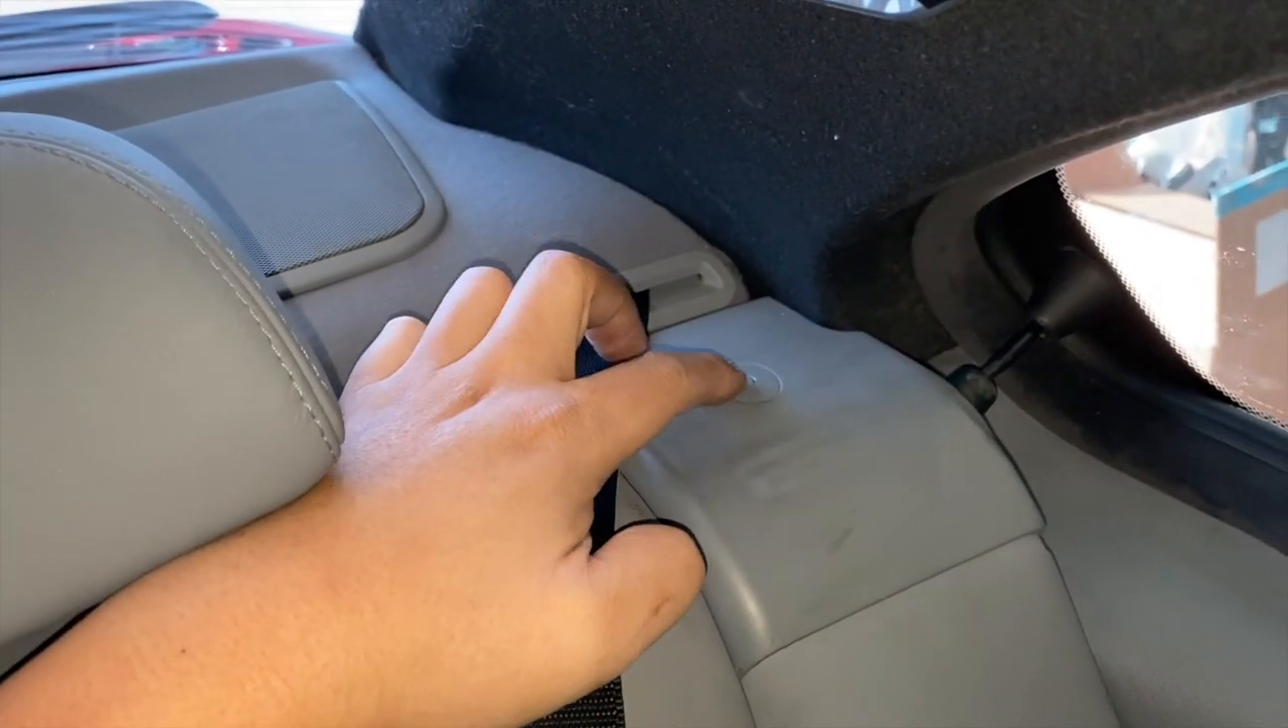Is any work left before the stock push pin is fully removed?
Yes.